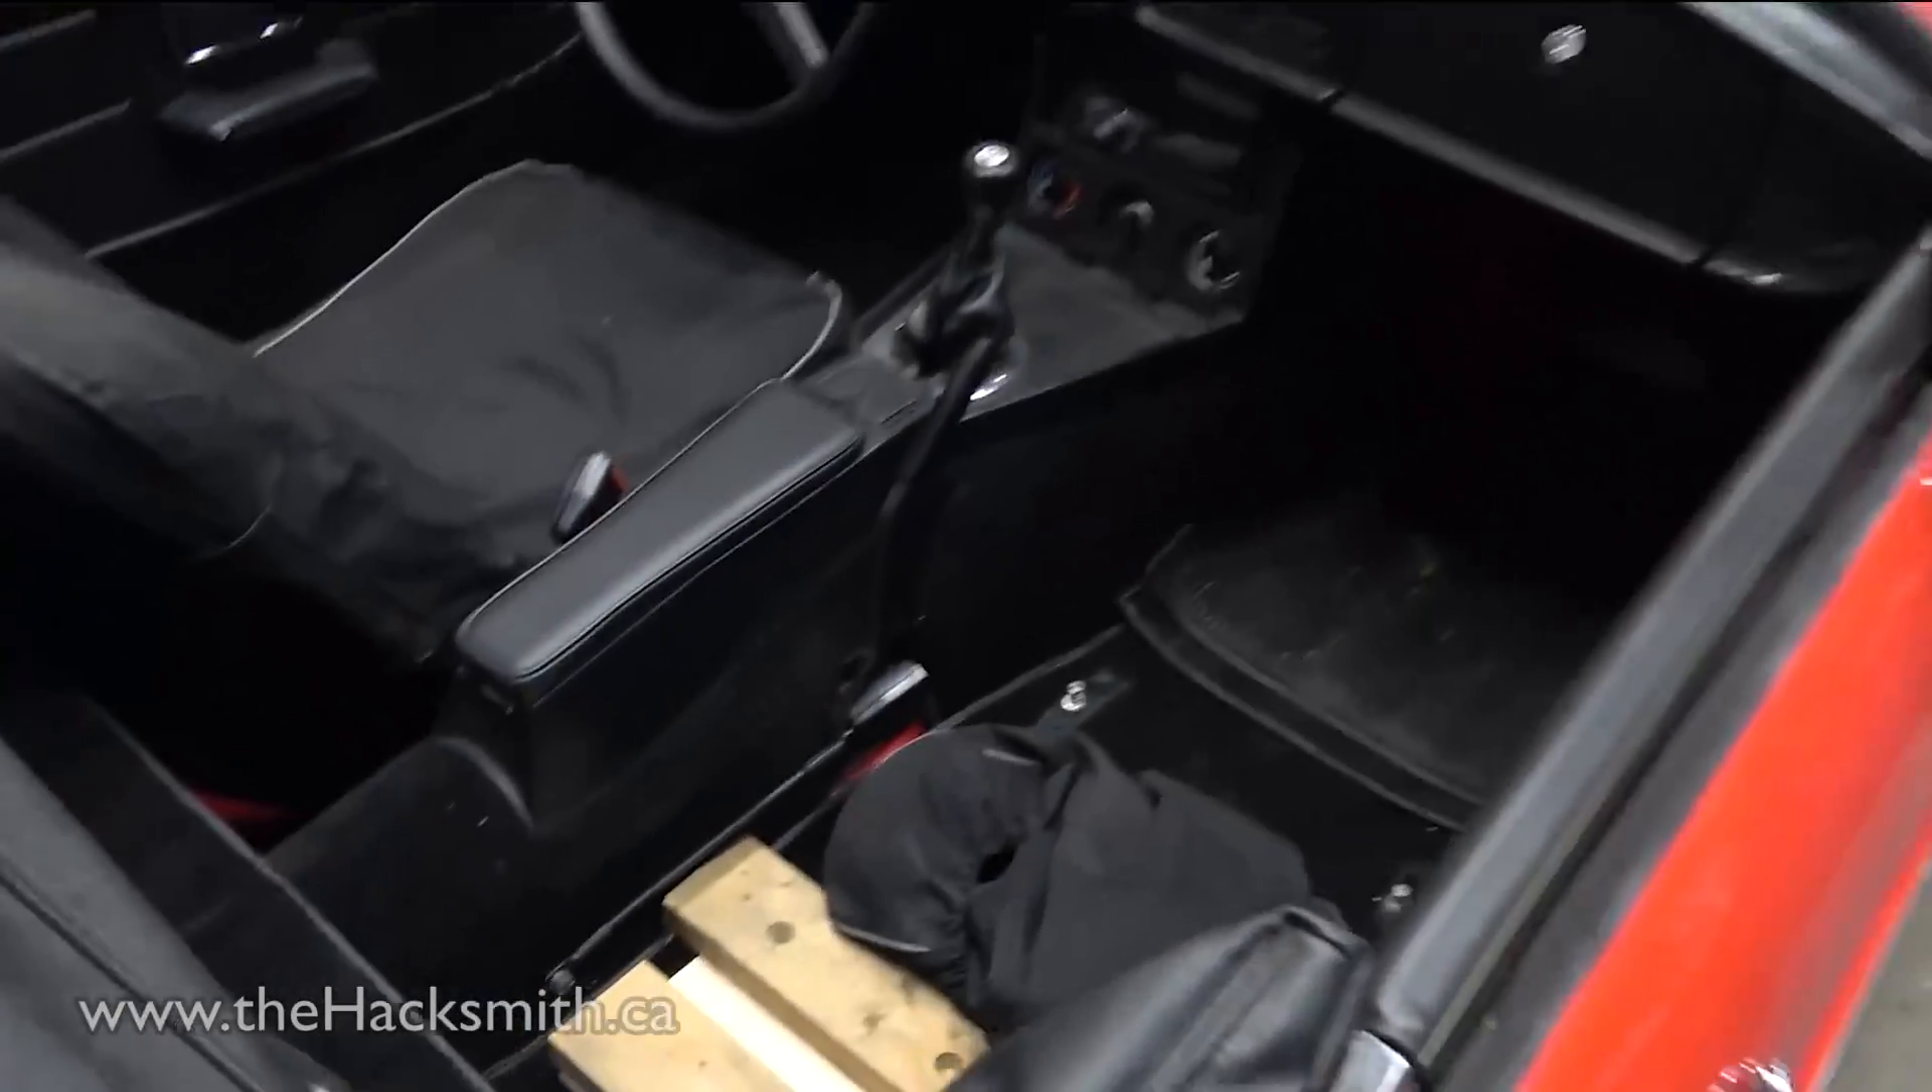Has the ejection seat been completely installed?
No.